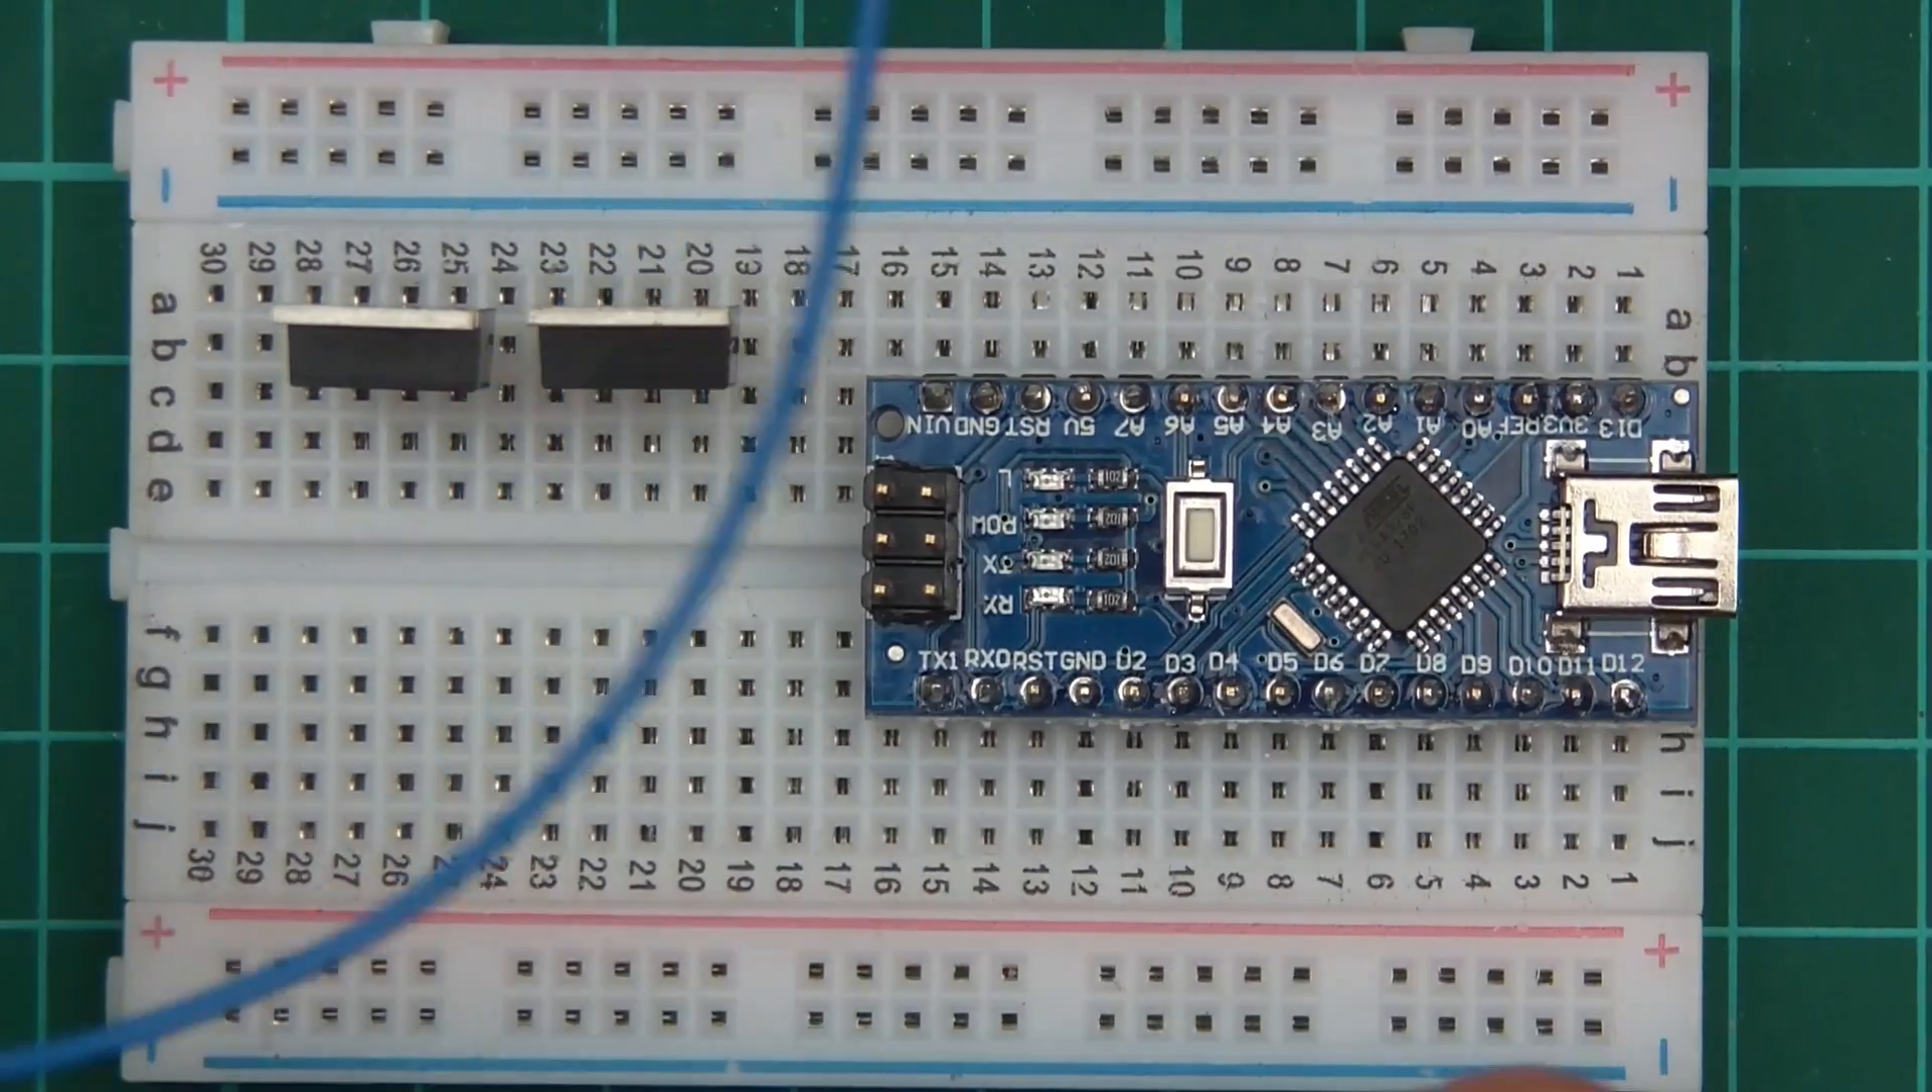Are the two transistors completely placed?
Yes.